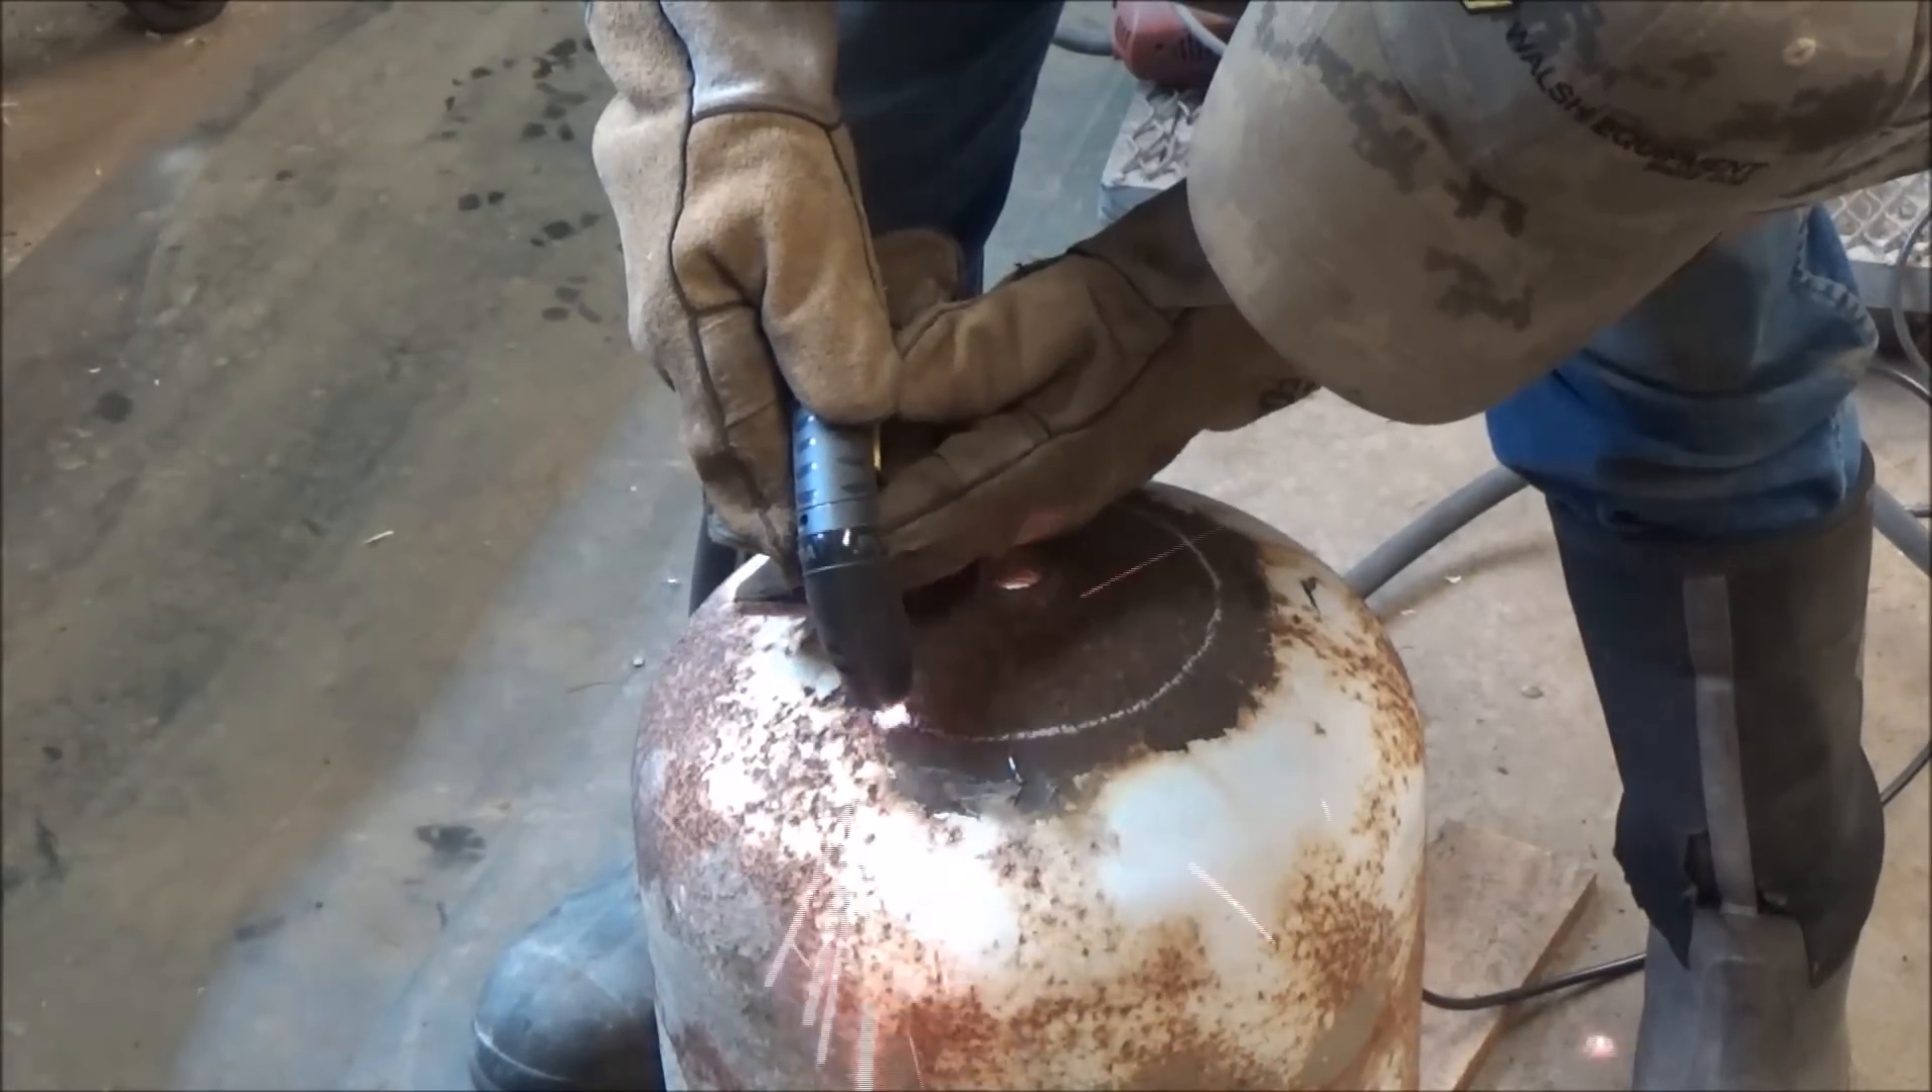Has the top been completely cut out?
No.